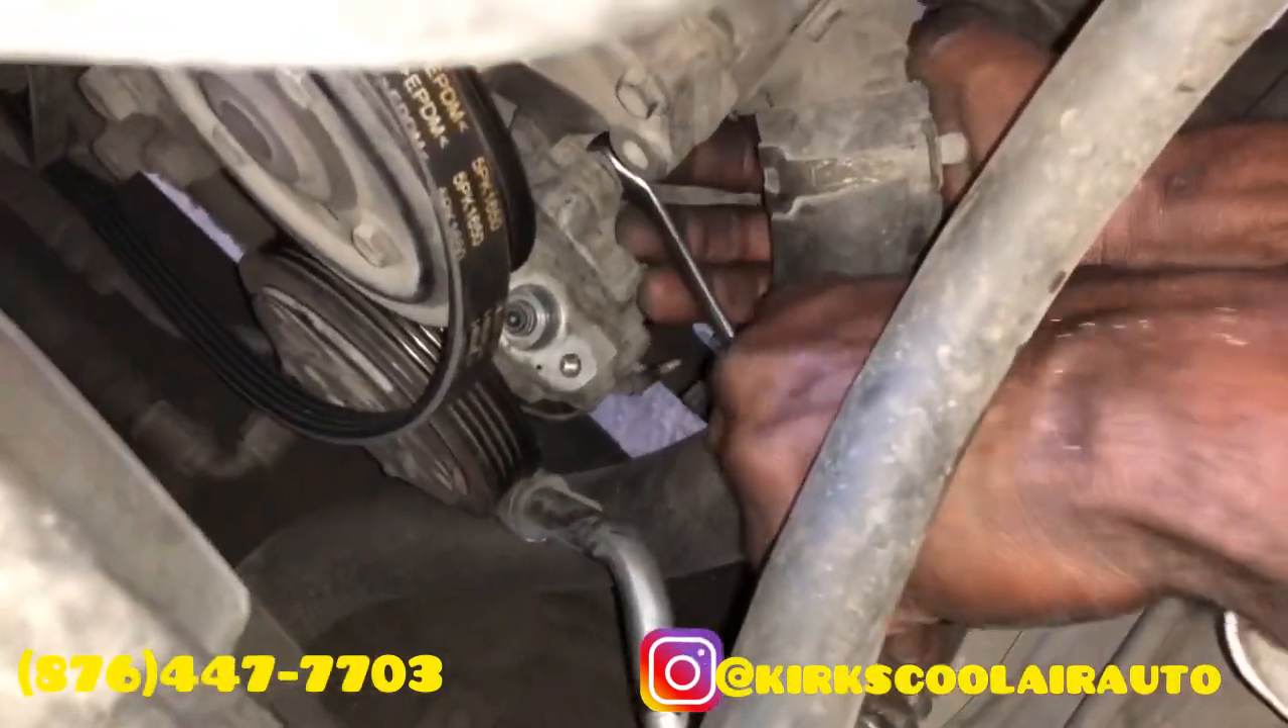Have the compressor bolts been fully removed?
No.